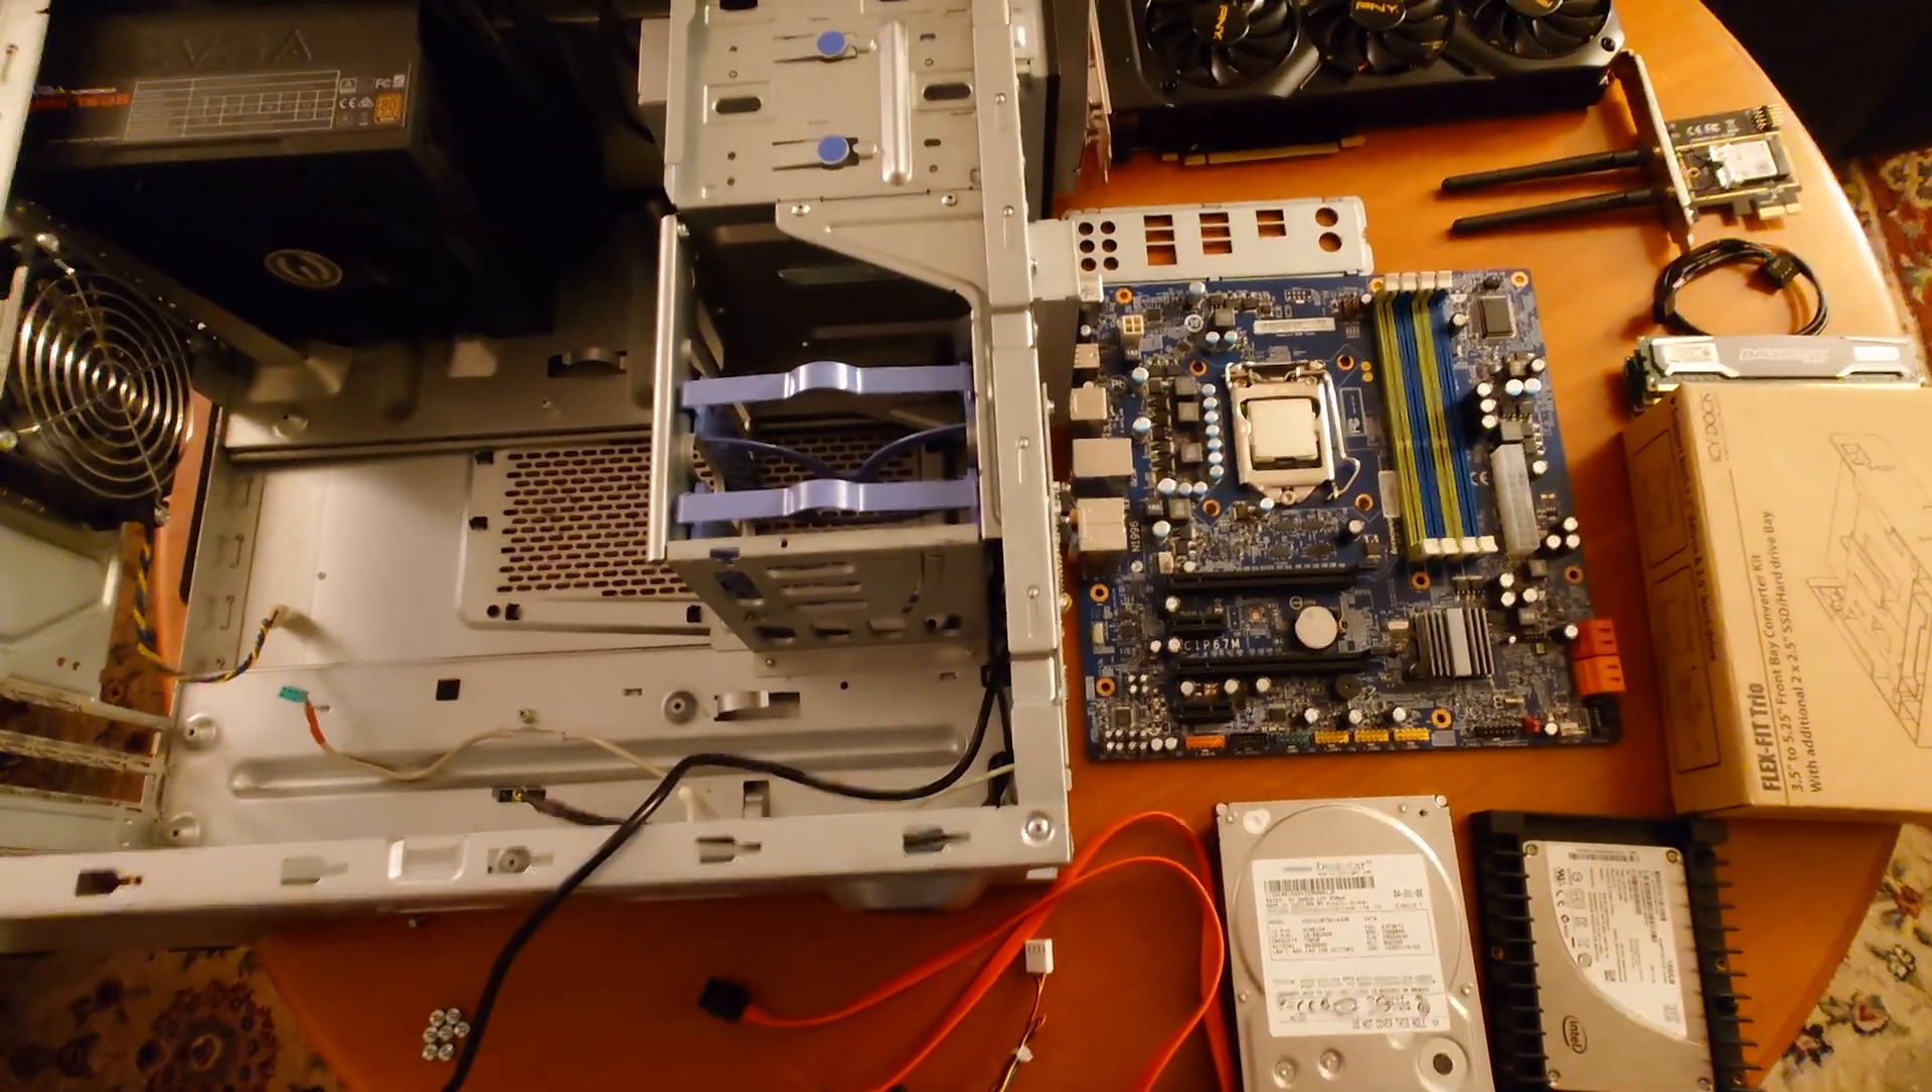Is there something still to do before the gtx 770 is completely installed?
Yes.